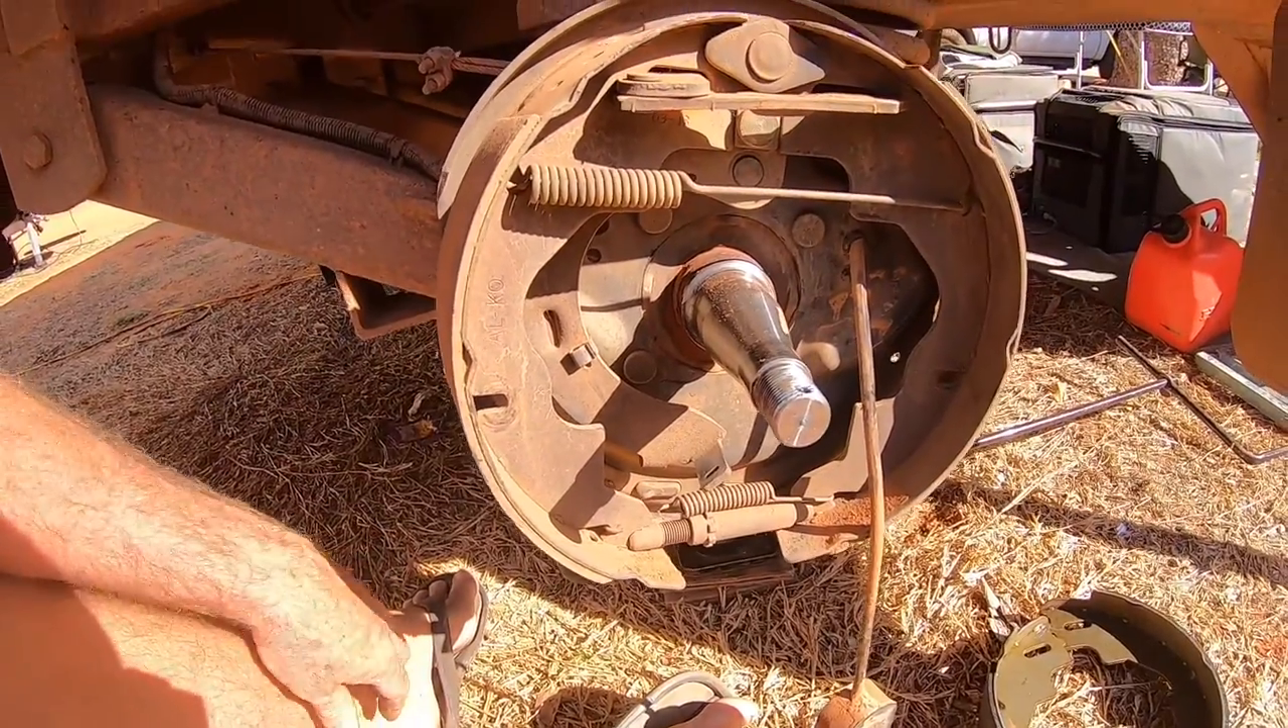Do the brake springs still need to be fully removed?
Yes.